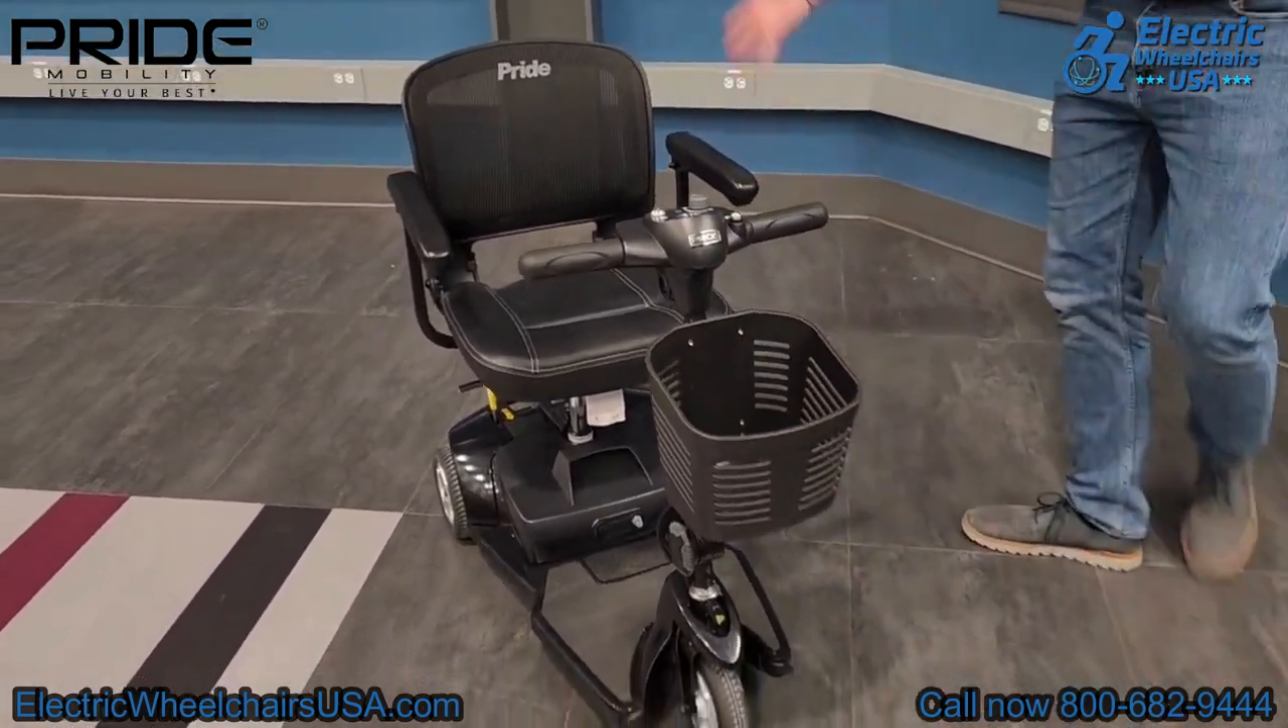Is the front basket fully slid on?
Yes.